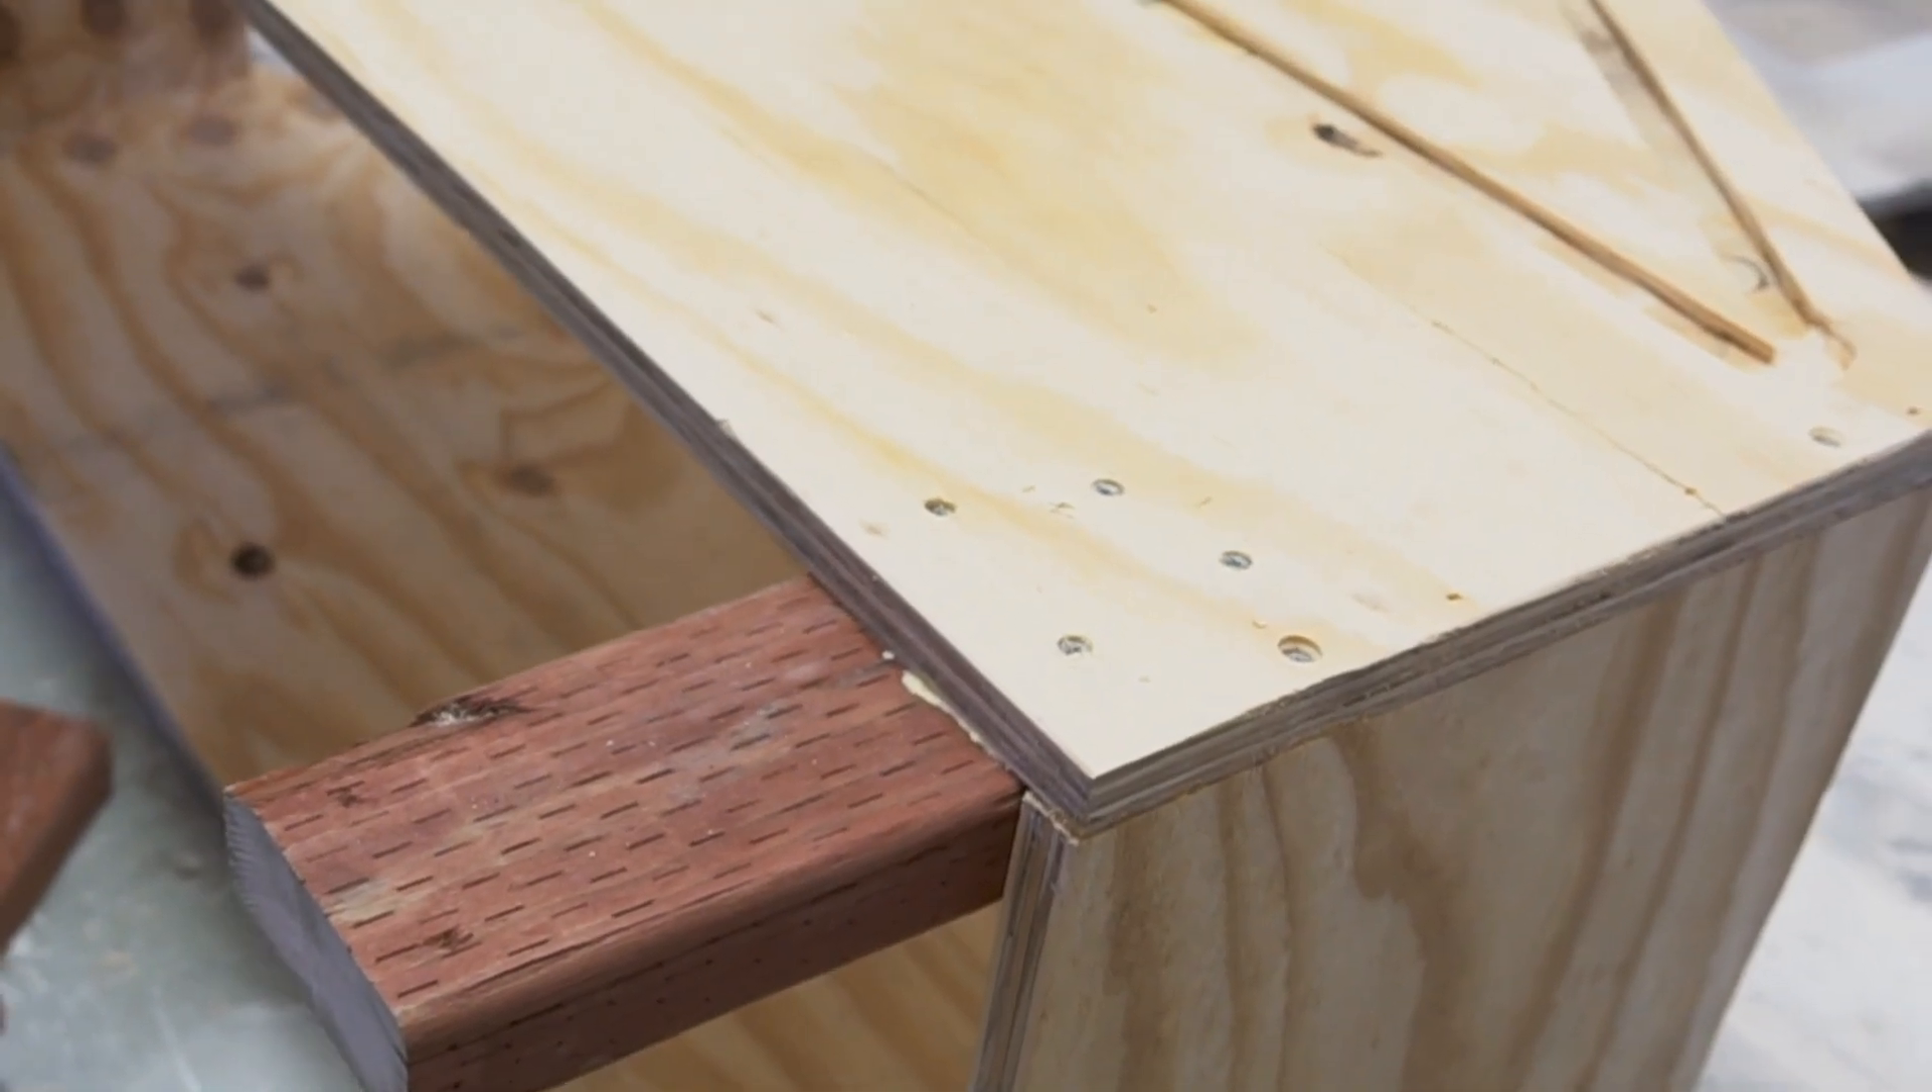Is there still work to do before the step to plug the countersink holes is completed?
Yes.